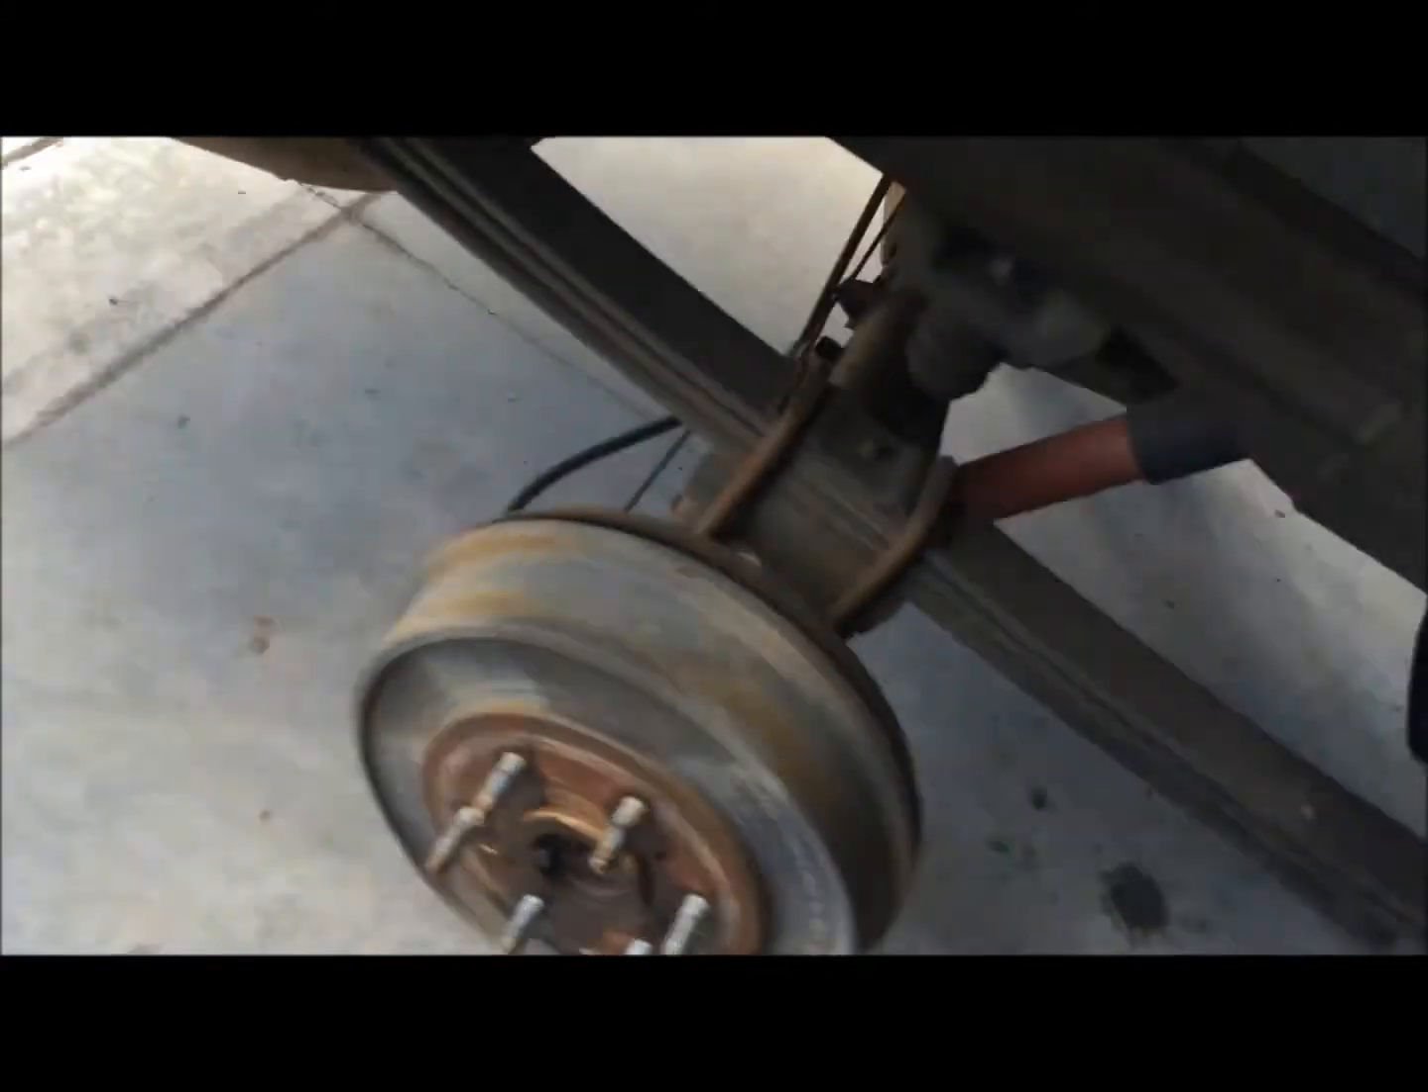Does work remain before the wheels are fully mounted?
Yes.